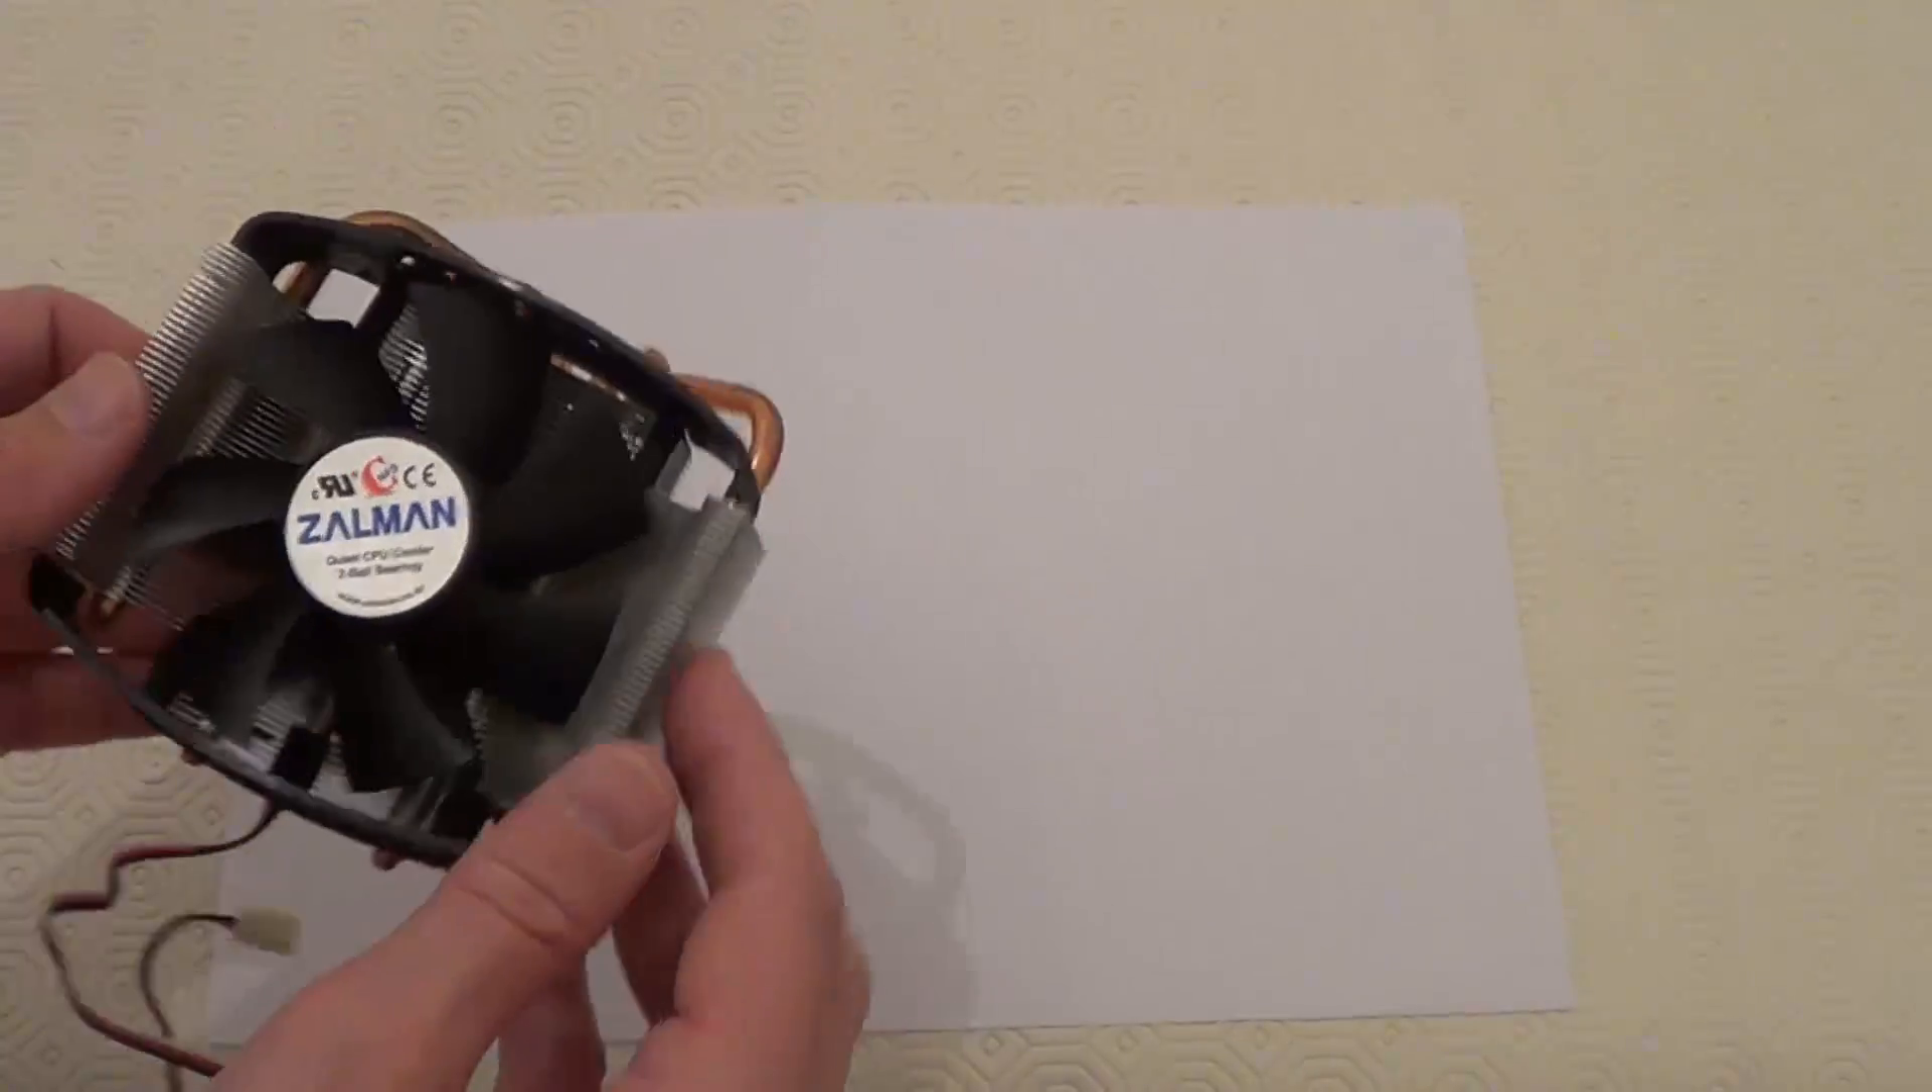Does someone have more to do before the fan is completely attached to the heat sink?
No.